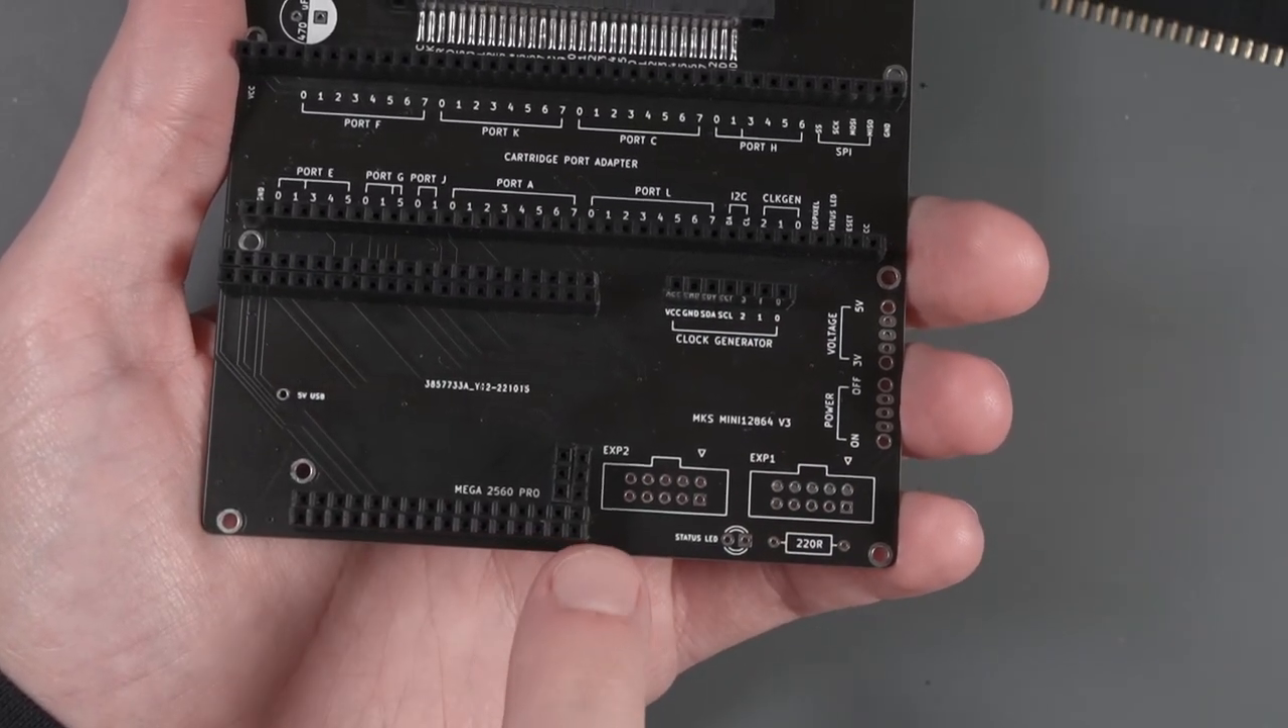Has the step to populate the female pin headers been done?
Yes.